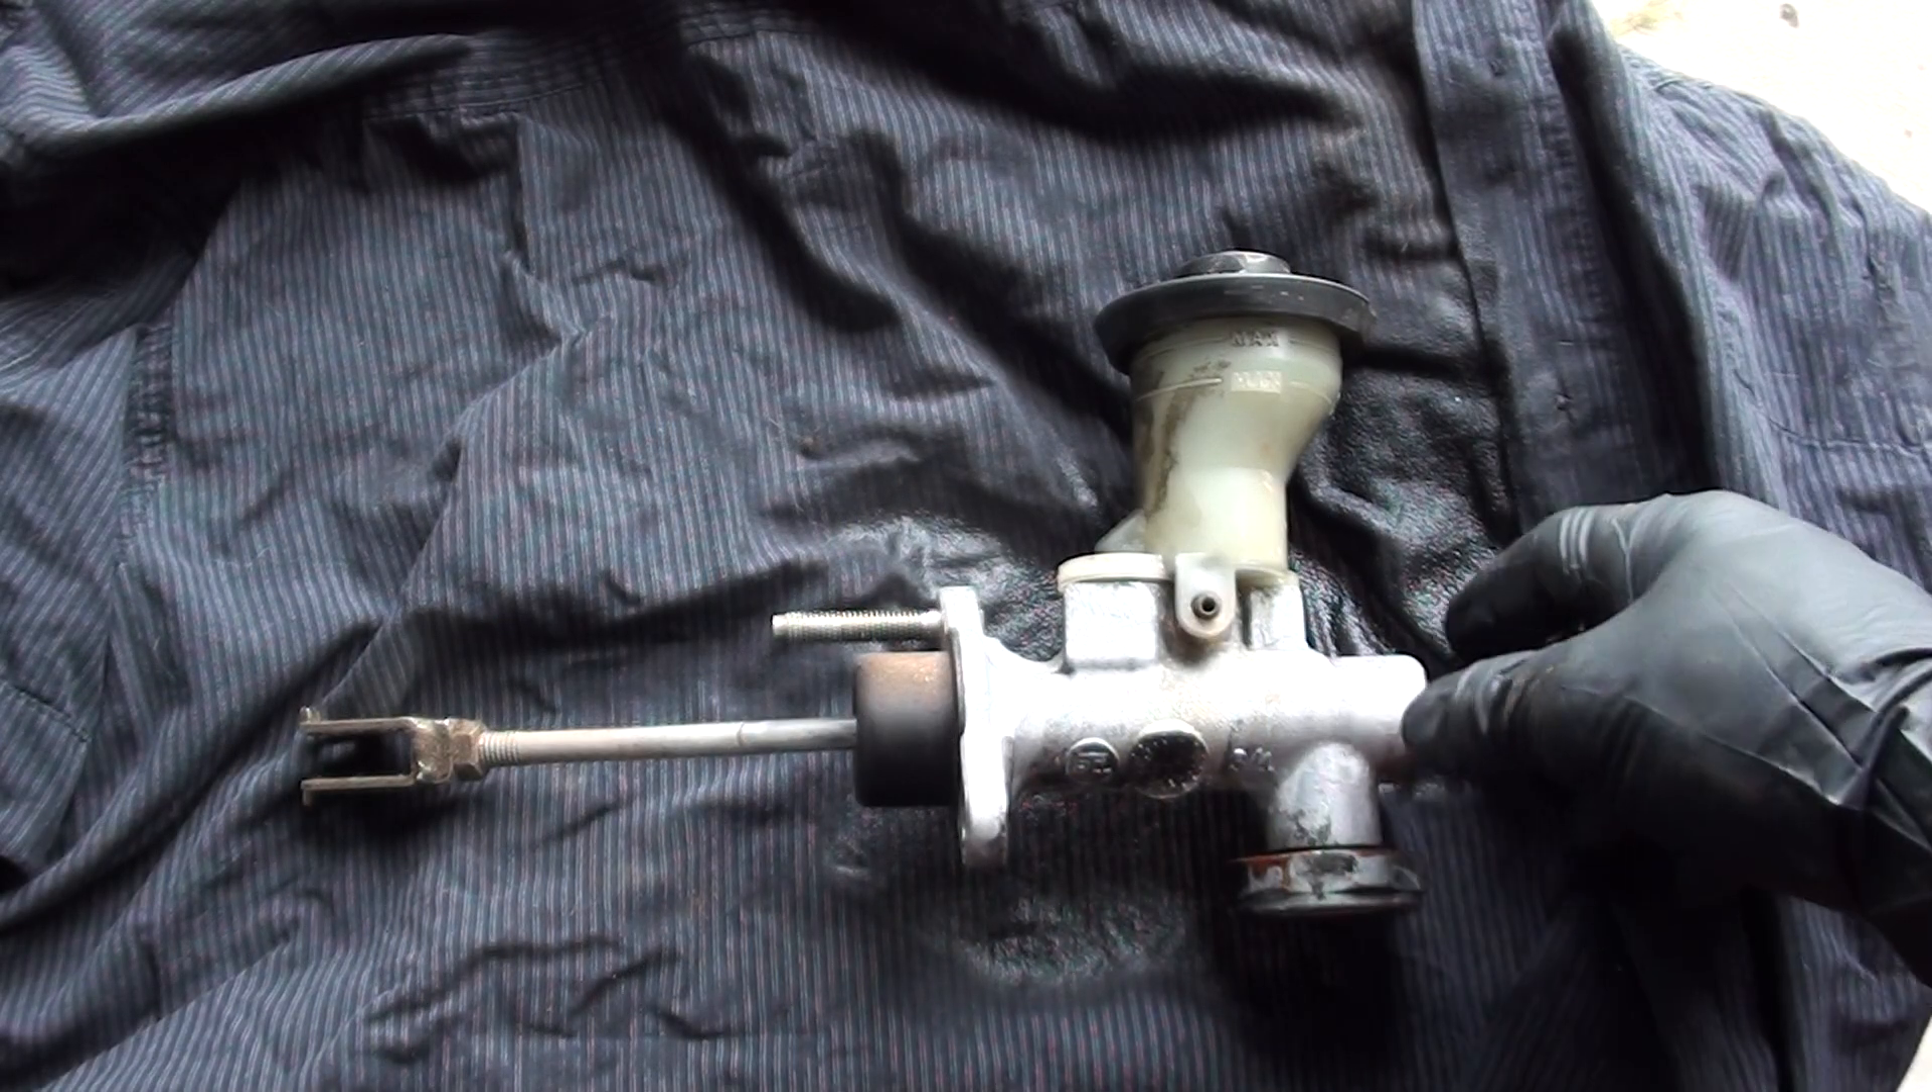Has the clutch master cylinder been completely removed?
Yes.